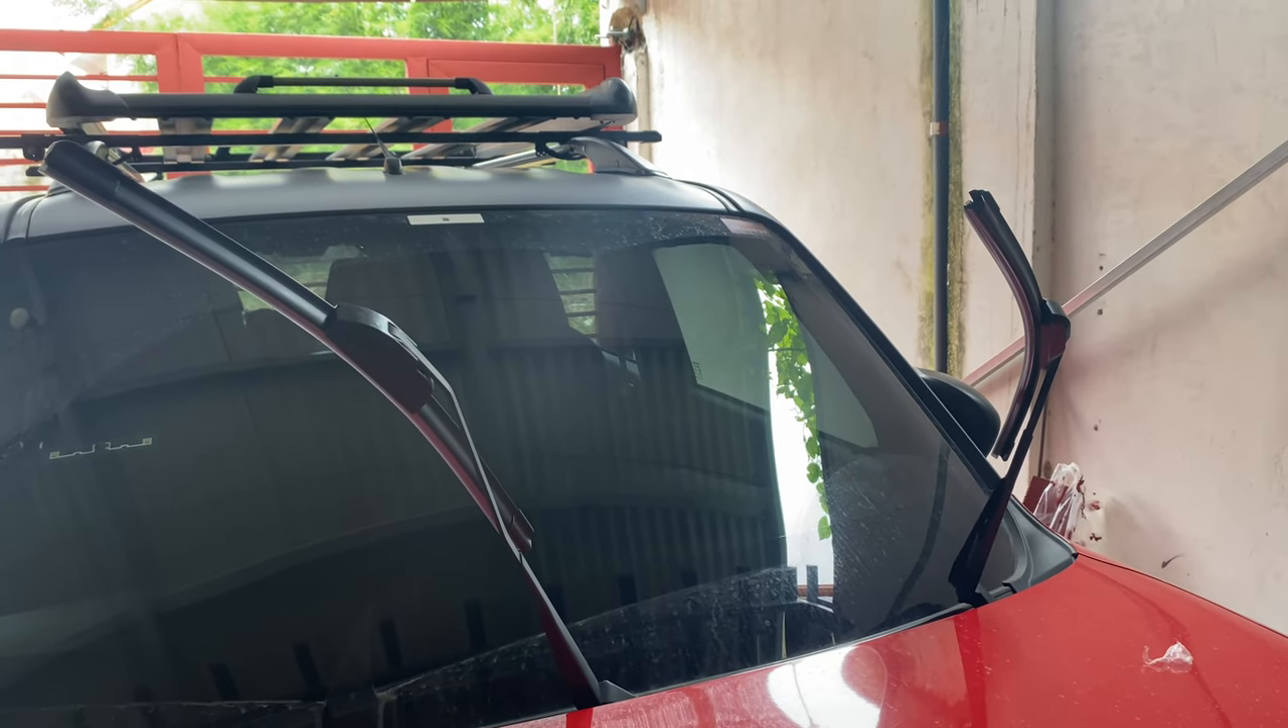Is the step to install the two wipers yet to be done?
No.